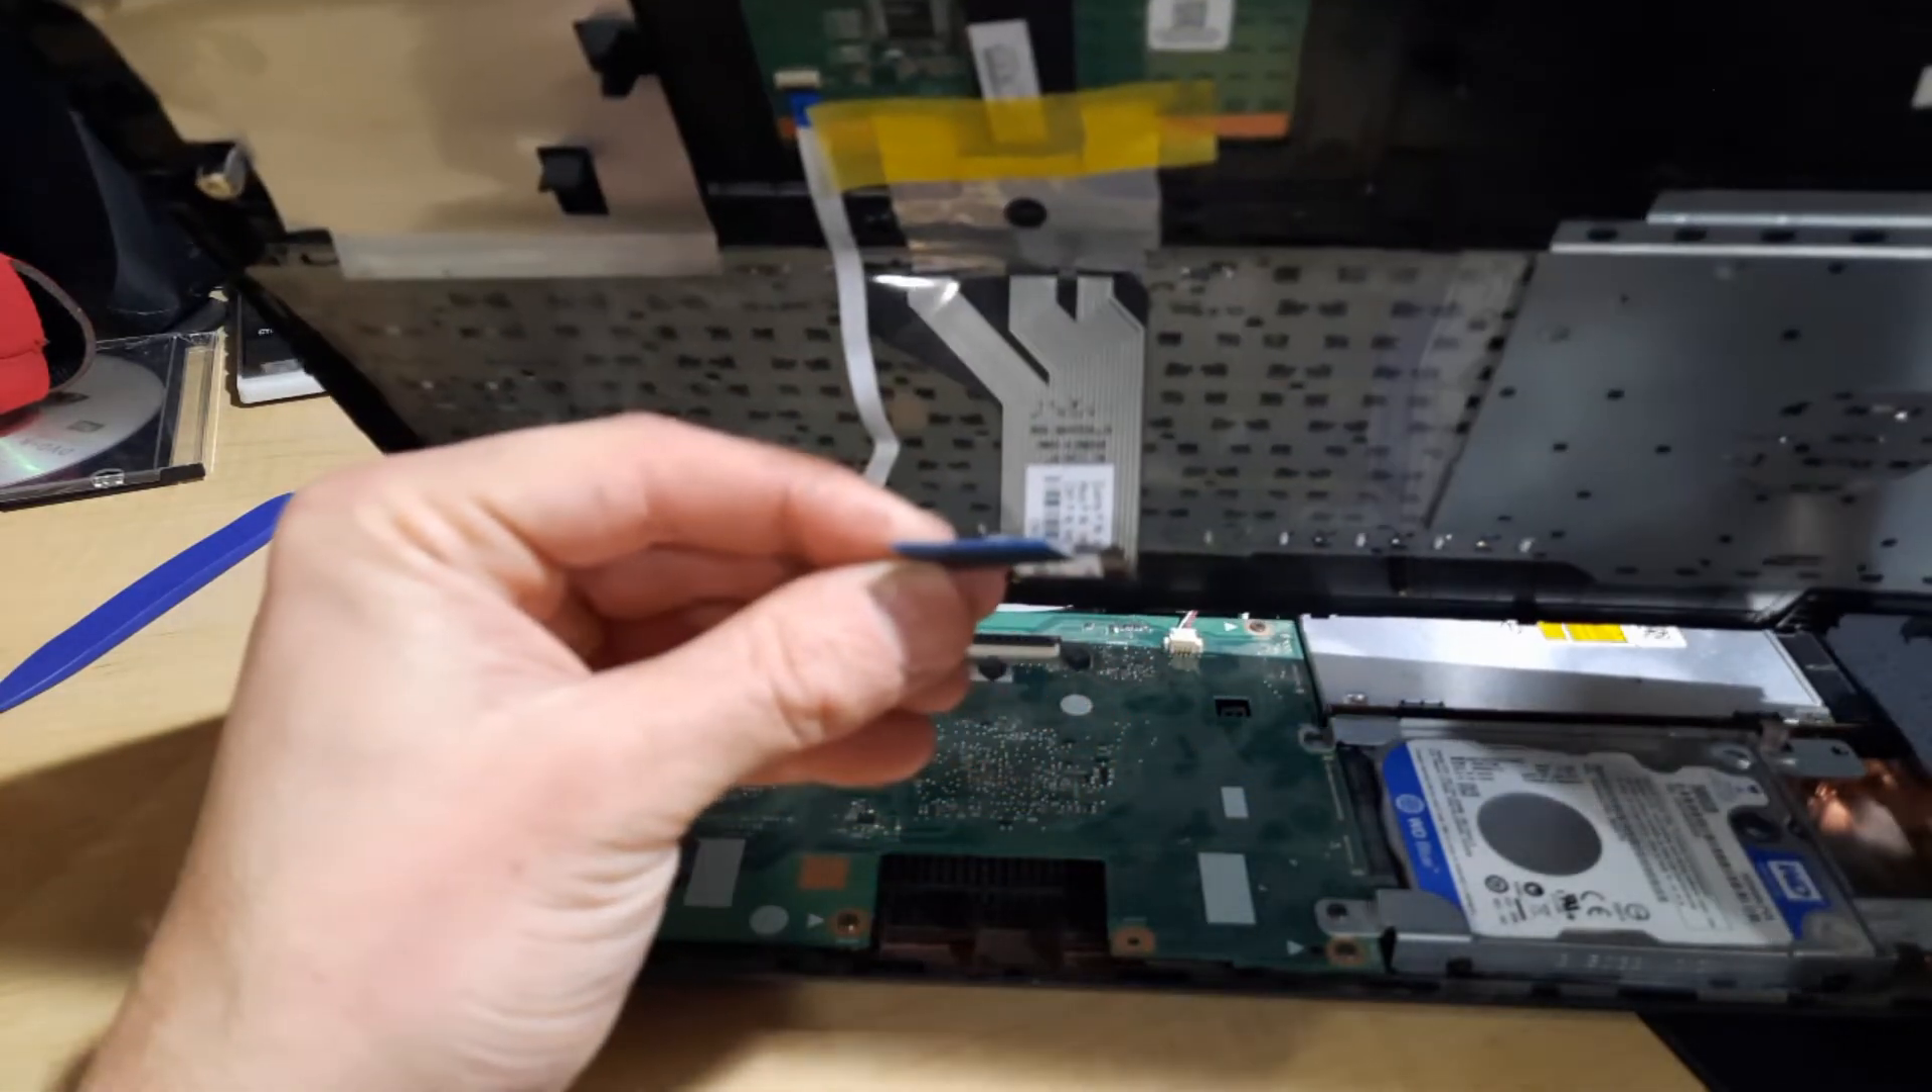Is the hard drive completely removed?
No.